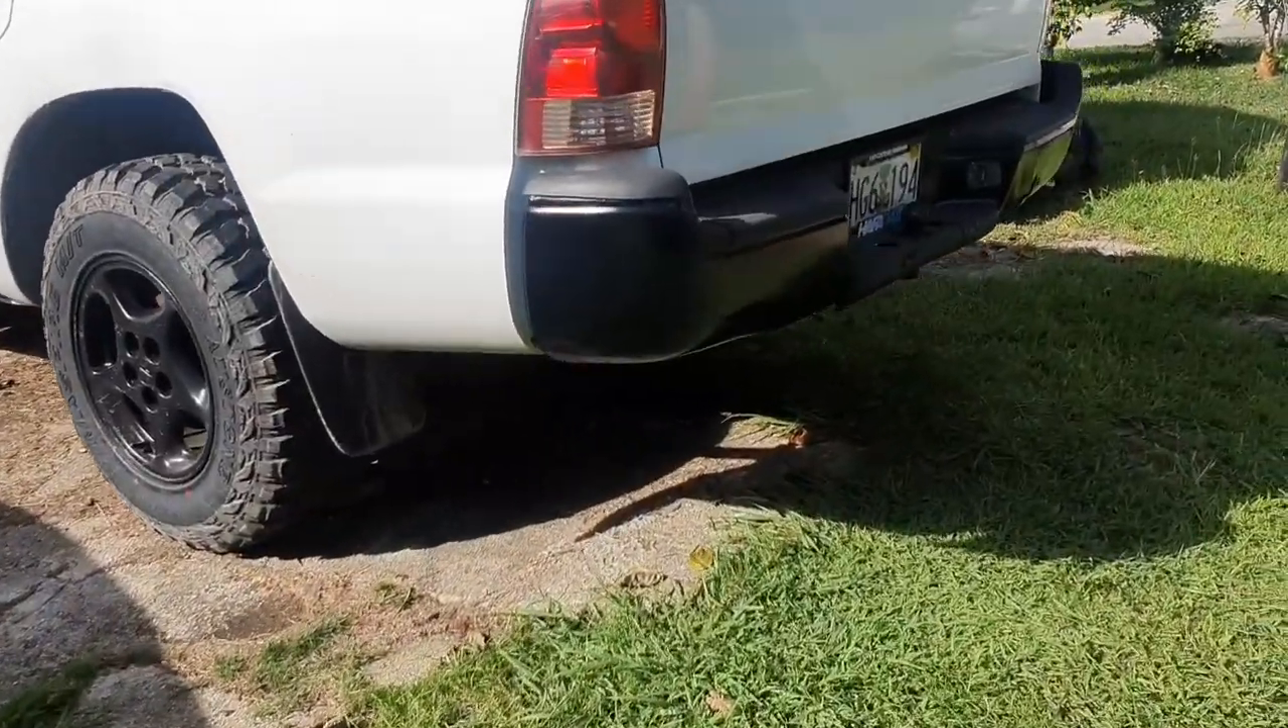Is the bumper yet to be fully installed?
No.